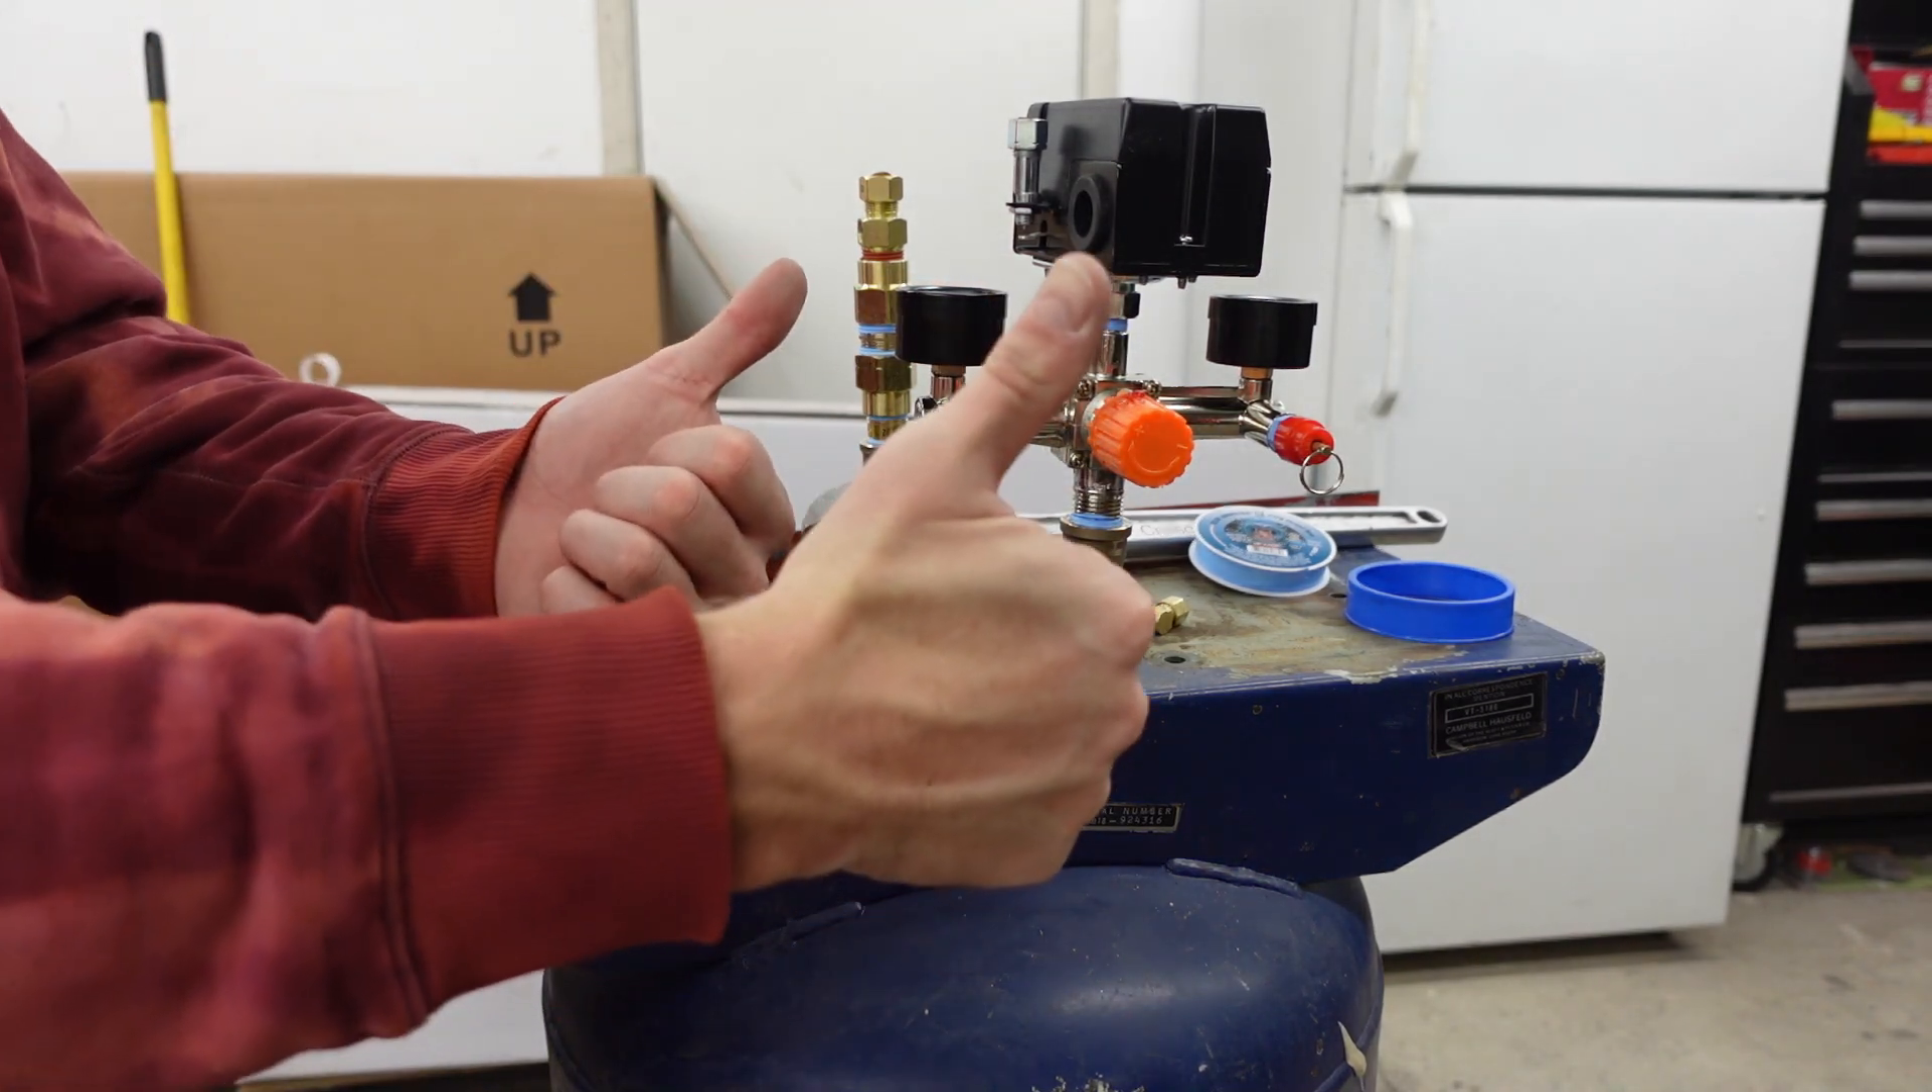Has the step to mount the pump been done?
No.